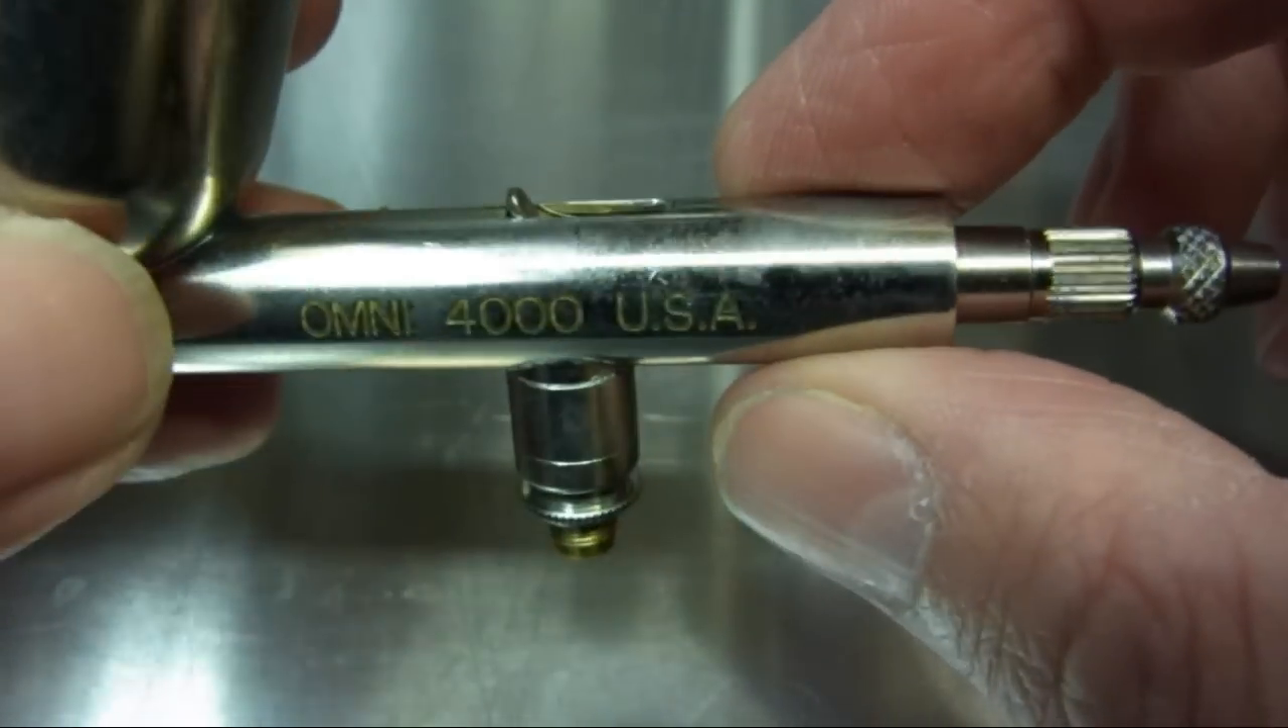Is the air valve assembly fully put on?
Yes.